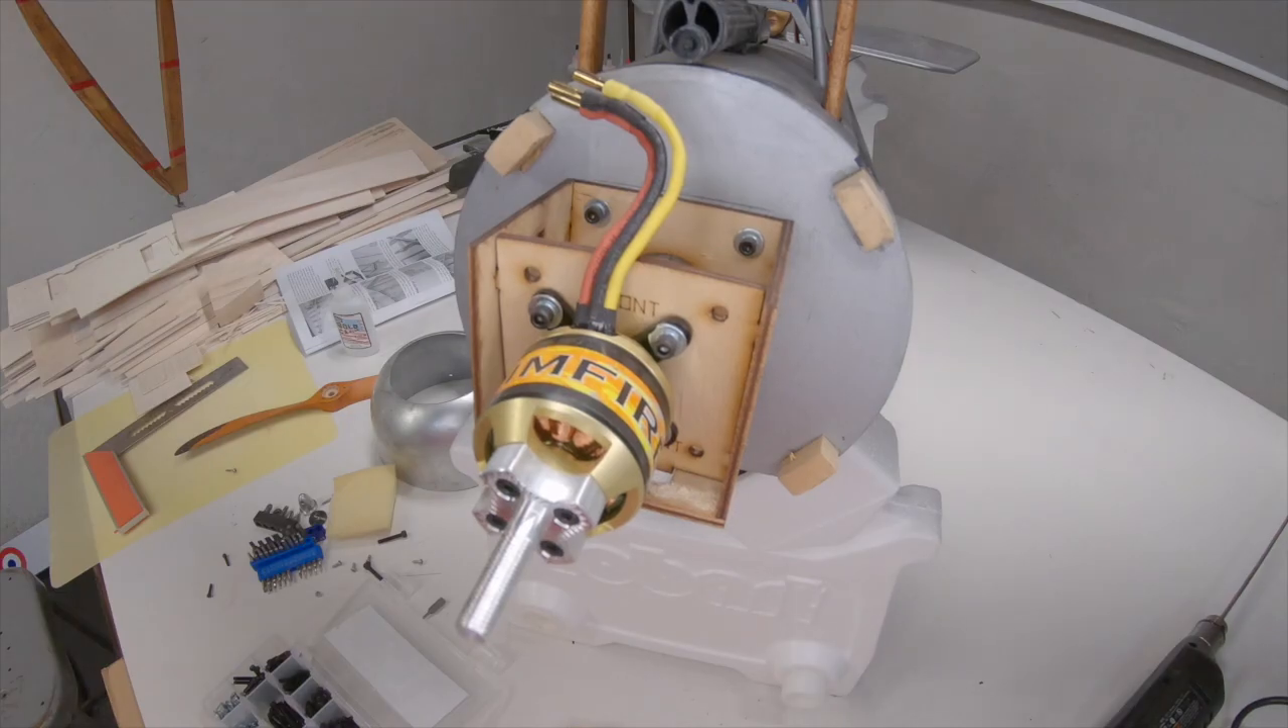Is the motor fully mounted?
Yes.